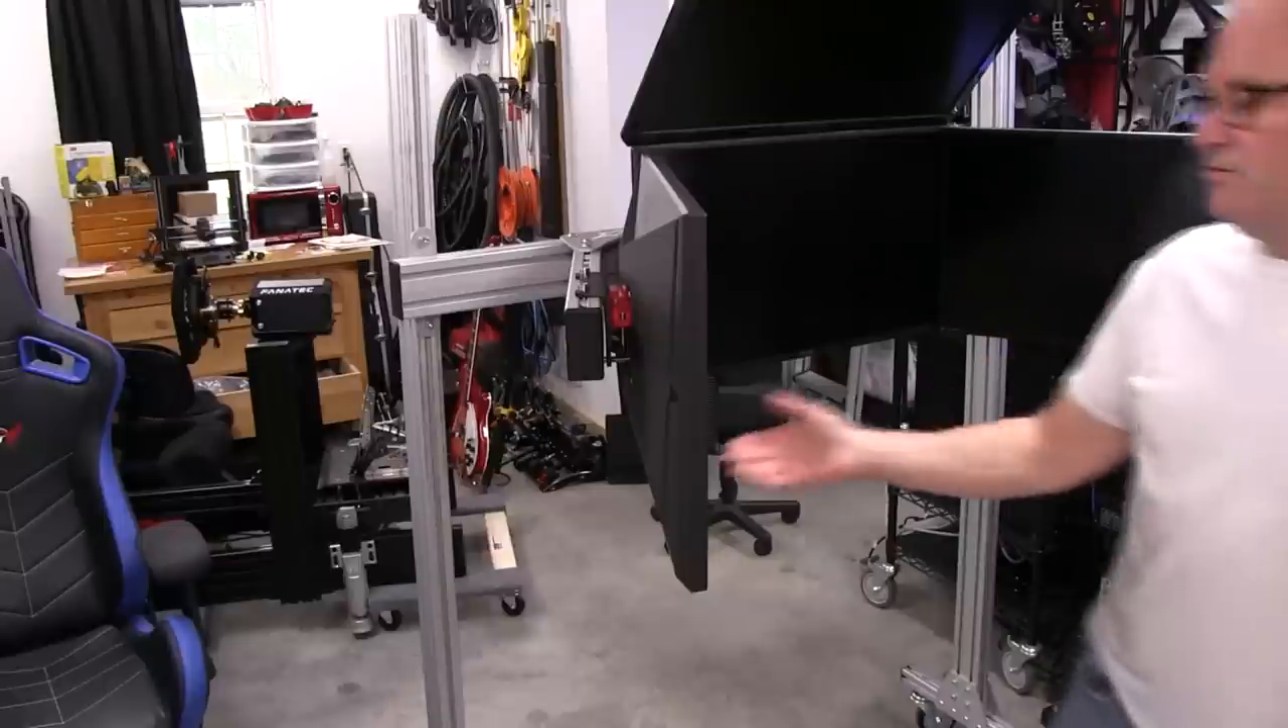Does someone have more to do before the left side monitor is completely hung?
No.